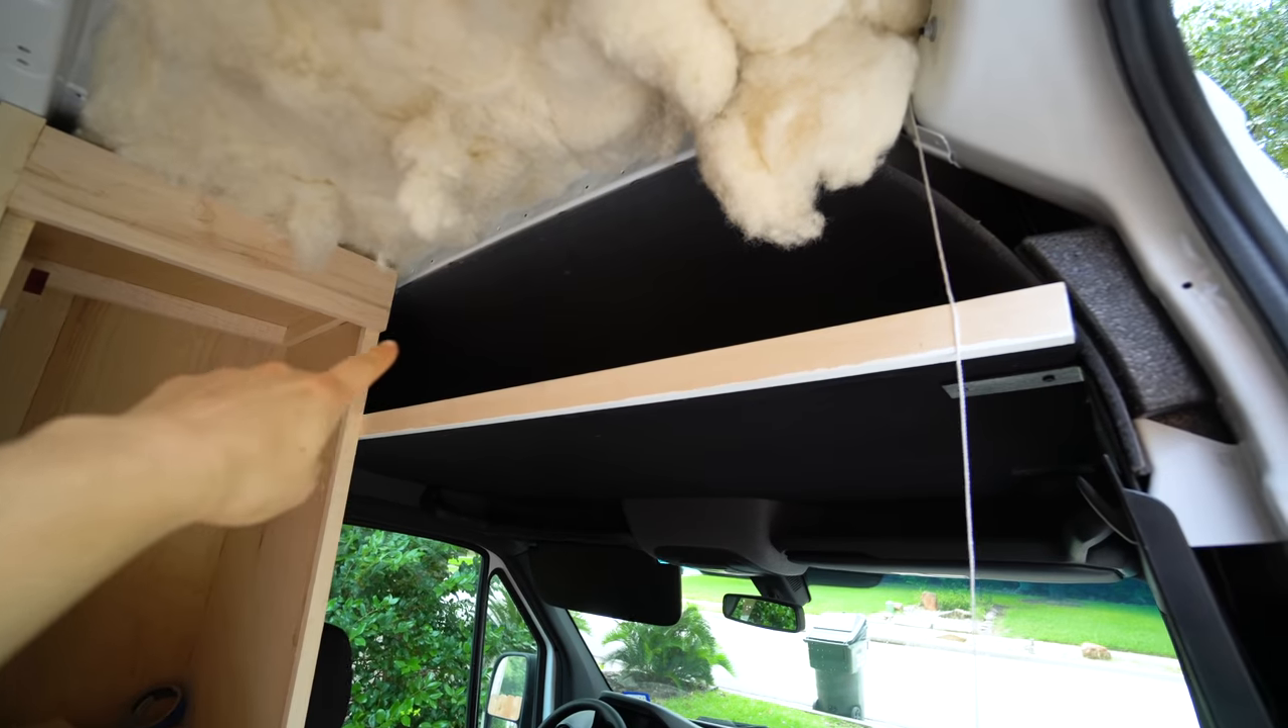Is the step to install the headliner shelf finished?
Yes.